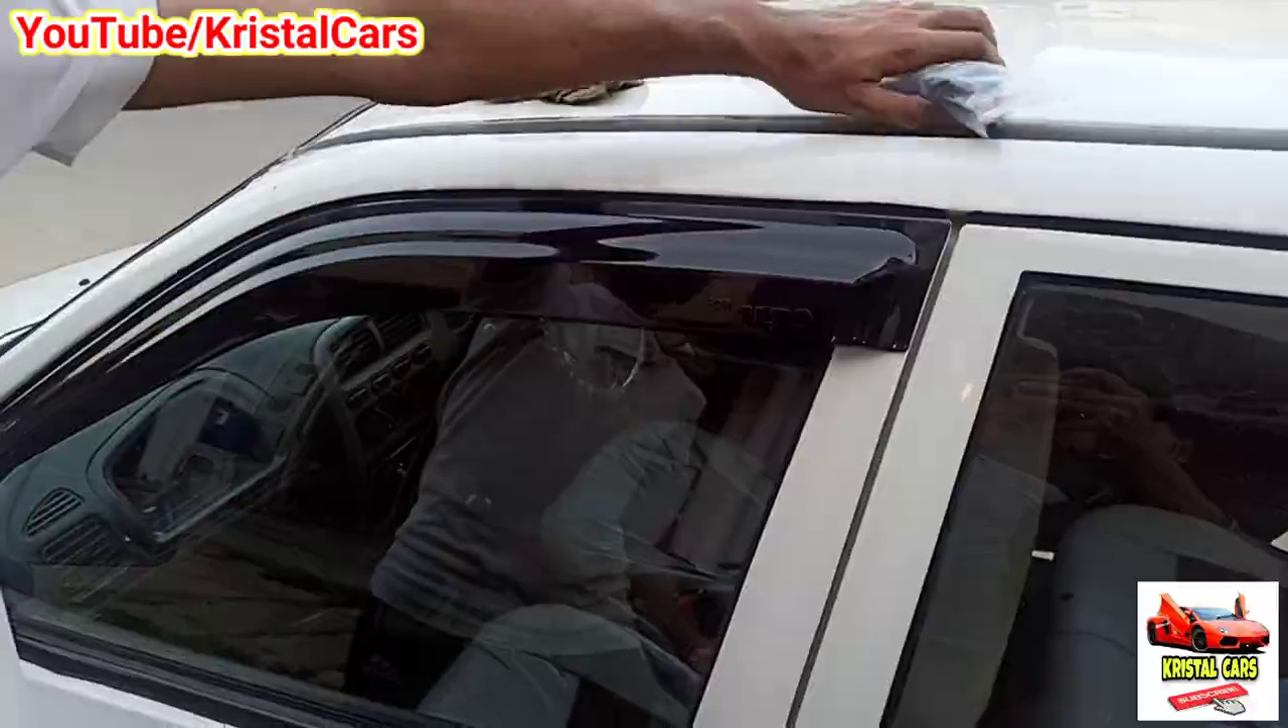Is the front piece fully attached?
Yes.